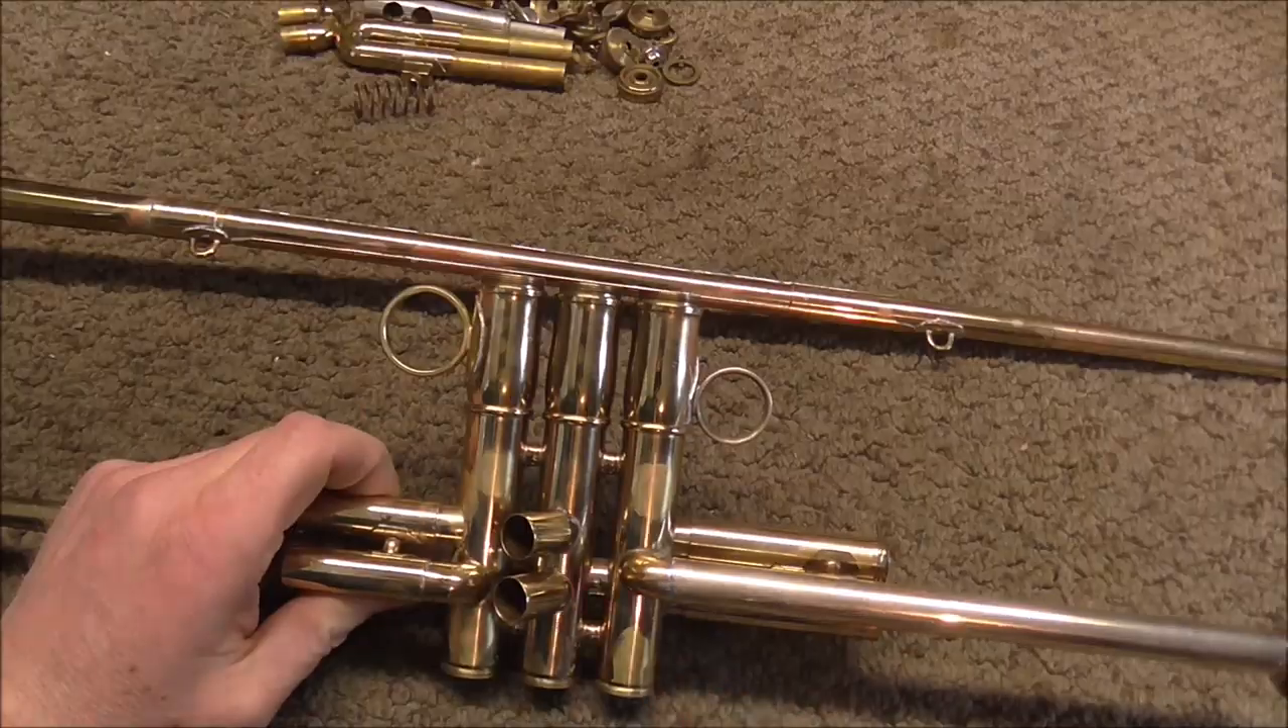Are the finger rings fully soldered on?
Yes.